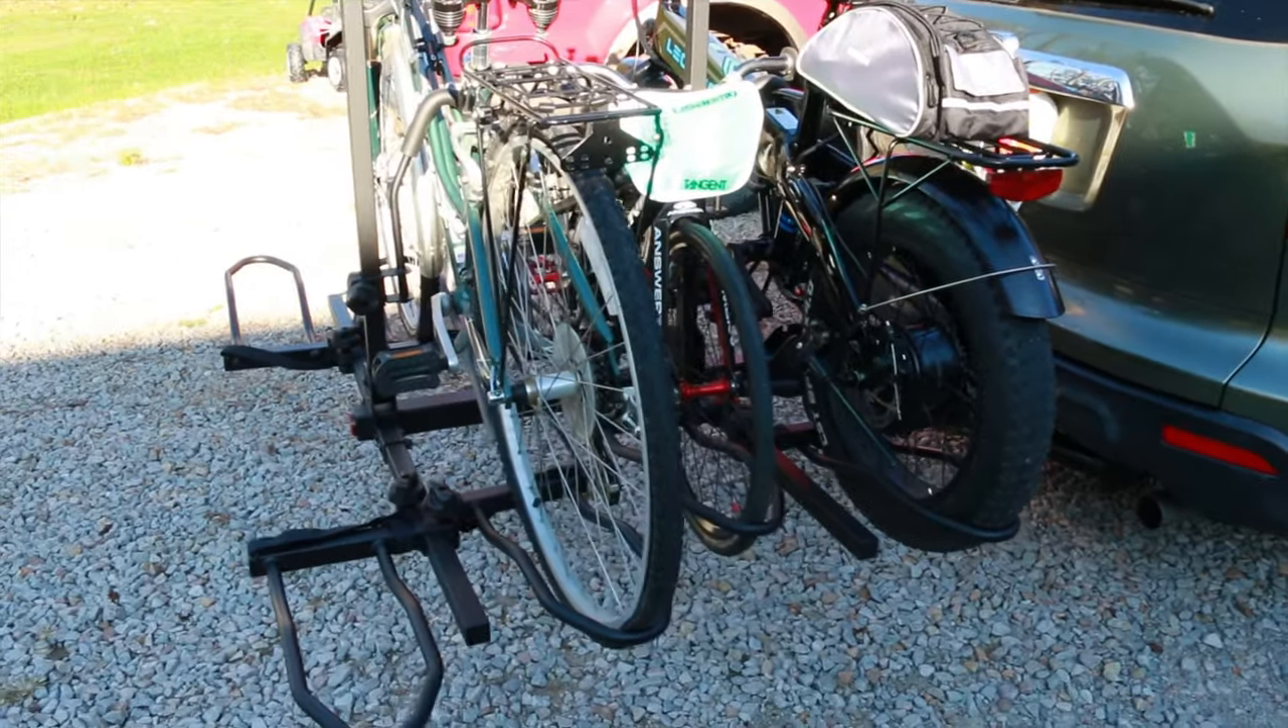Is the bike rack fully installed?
Yes.